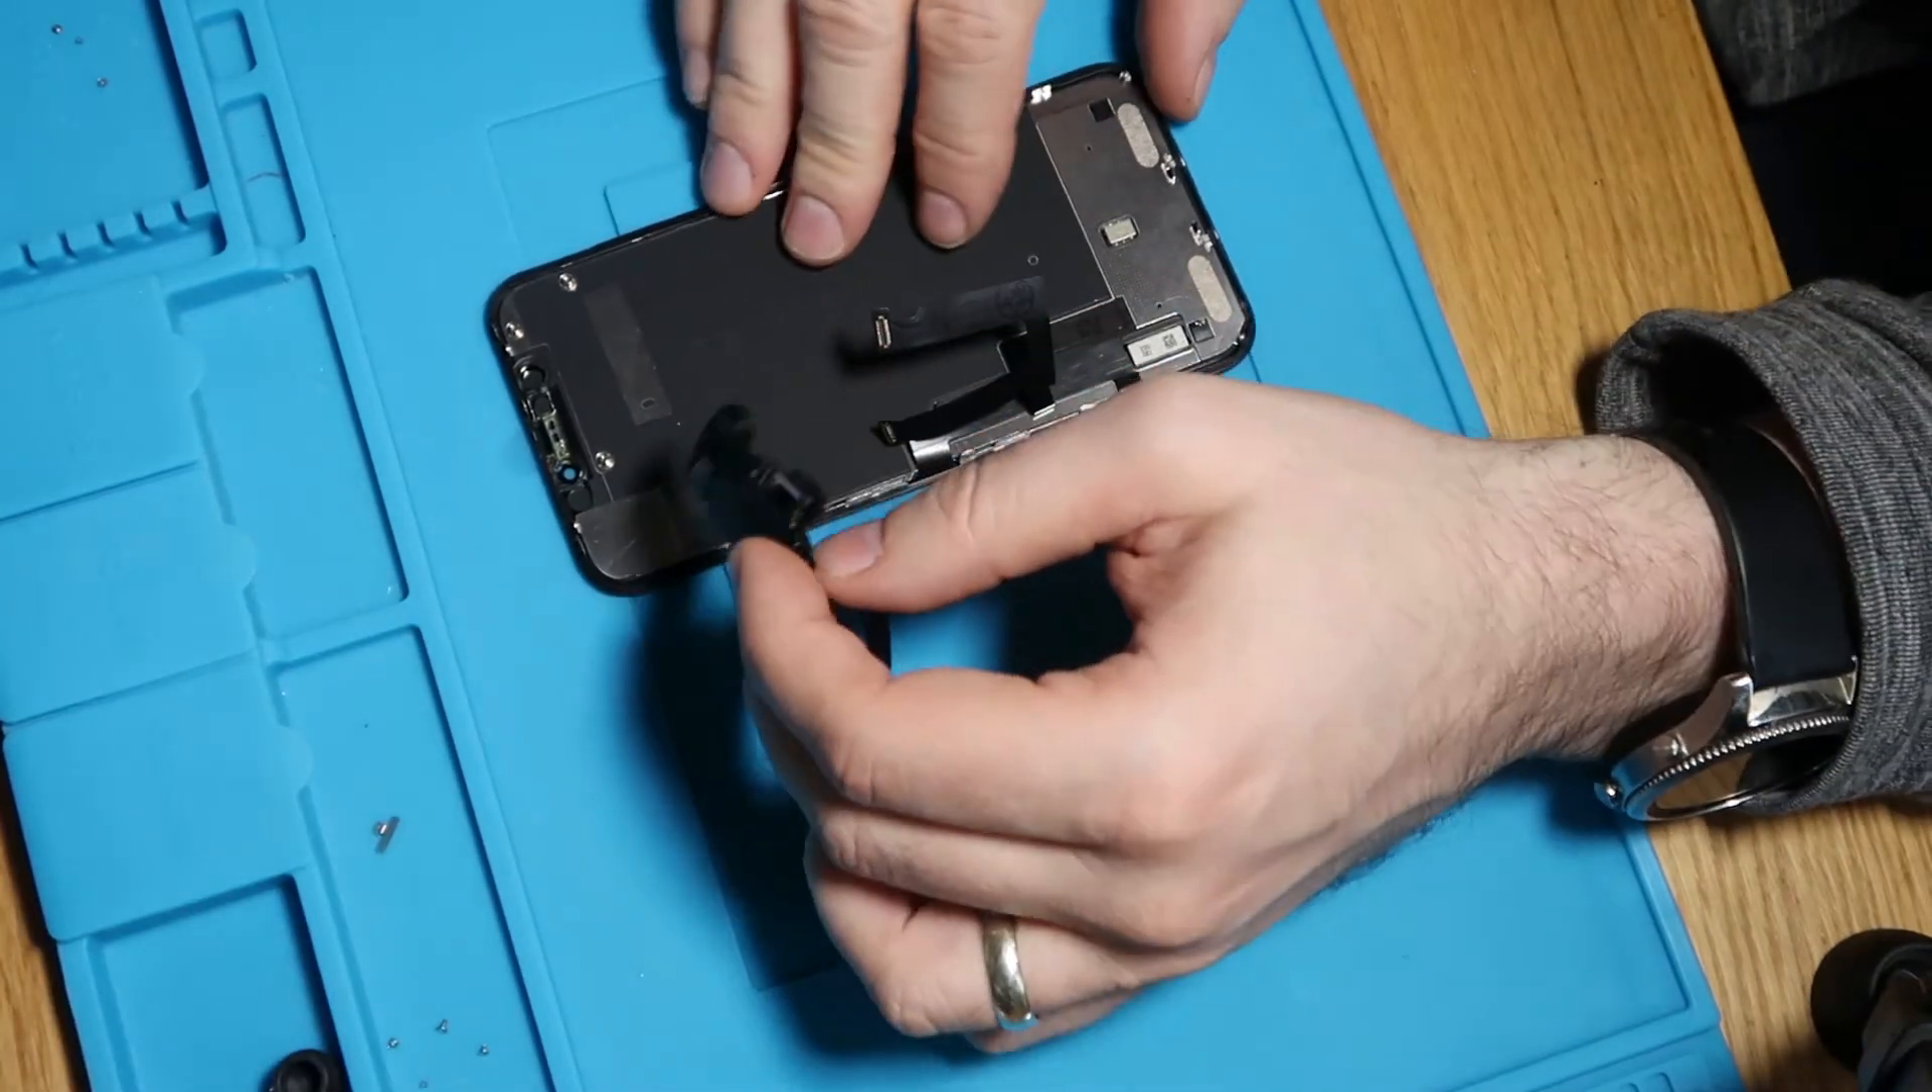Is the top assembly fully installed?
No.